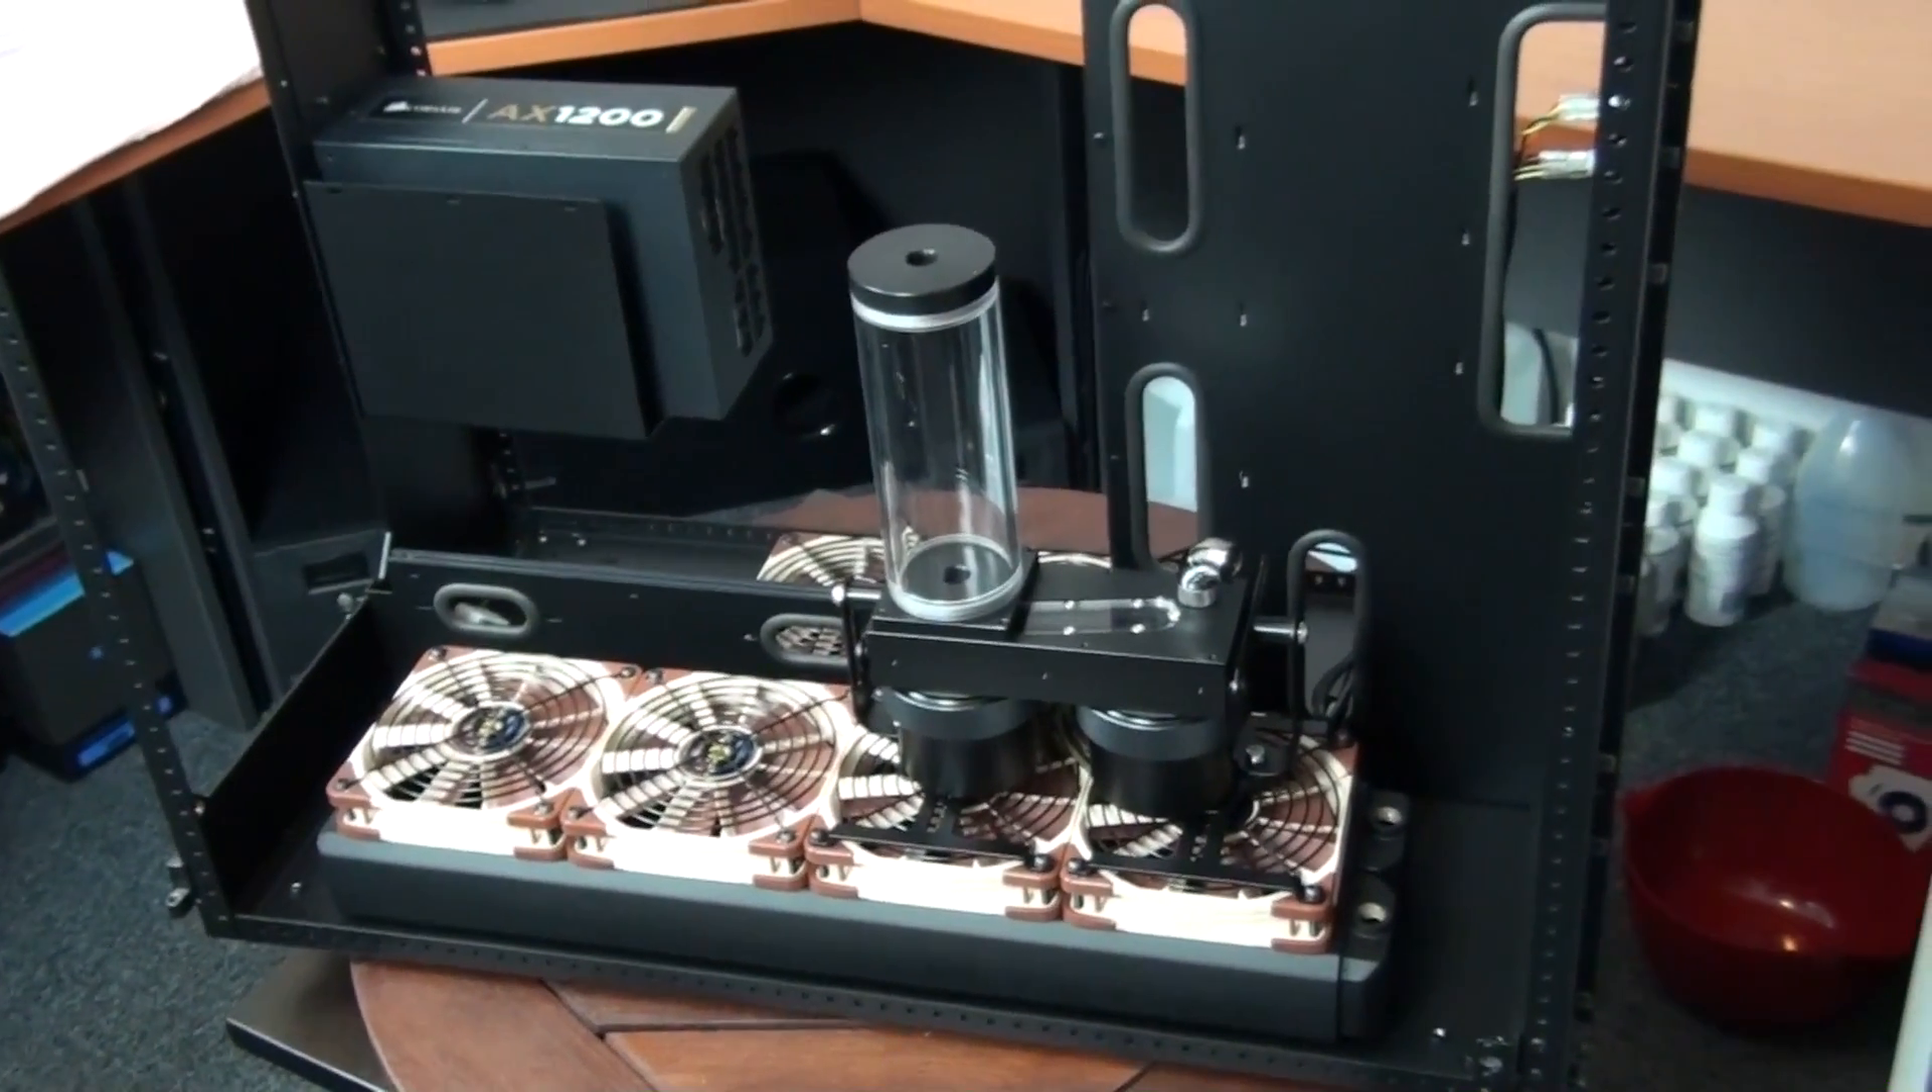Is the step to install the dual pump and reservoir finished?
Yes.